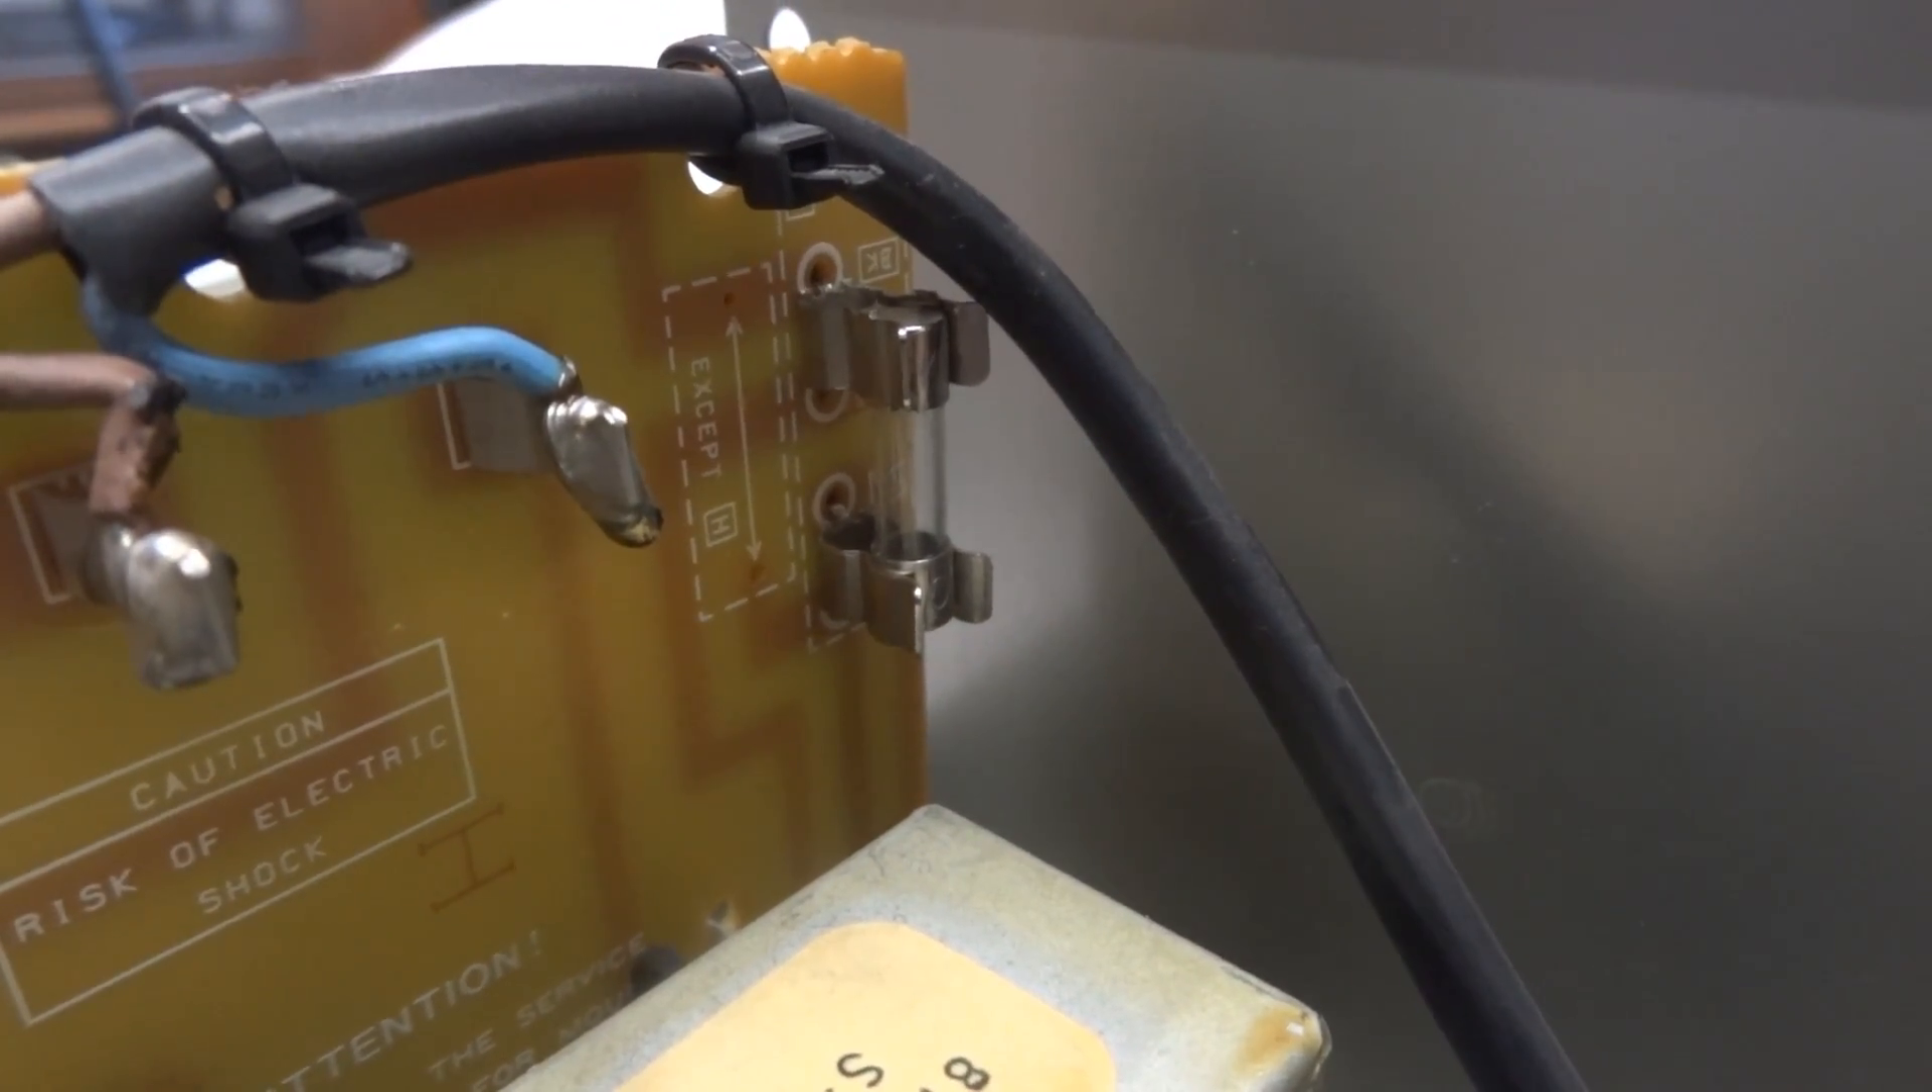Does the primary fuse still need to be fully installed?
No.